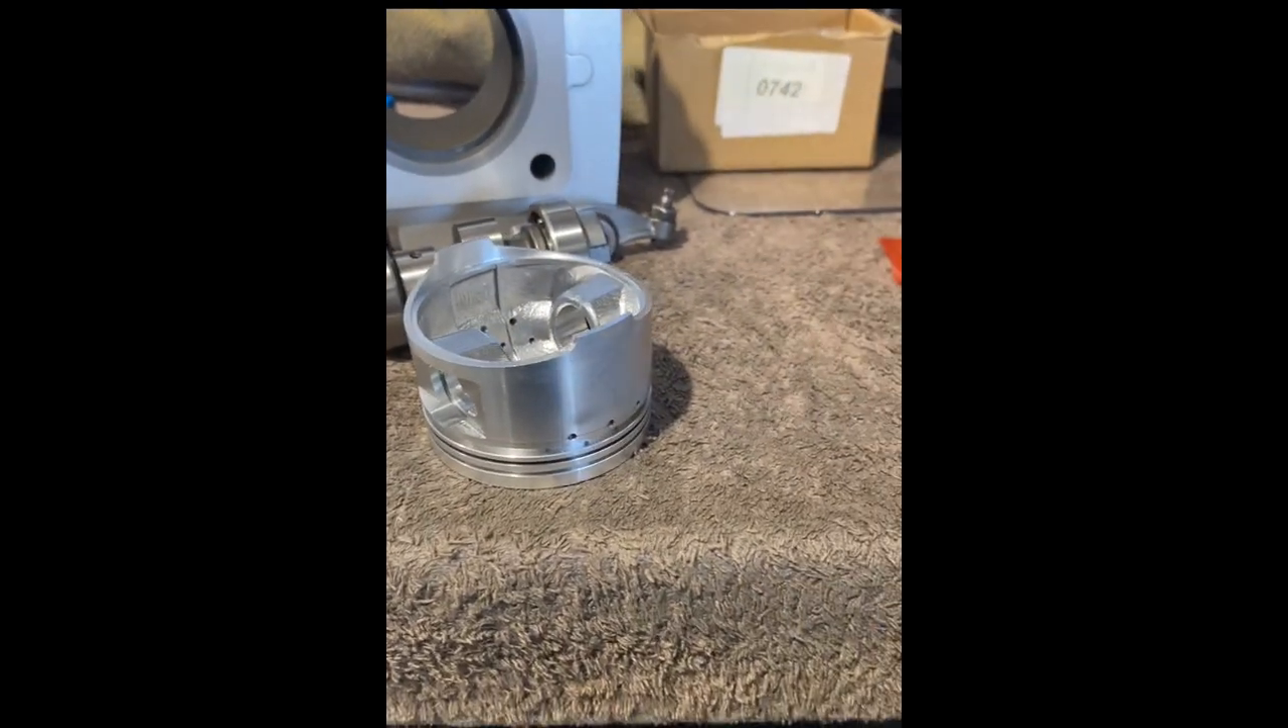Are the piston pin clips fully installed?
No.